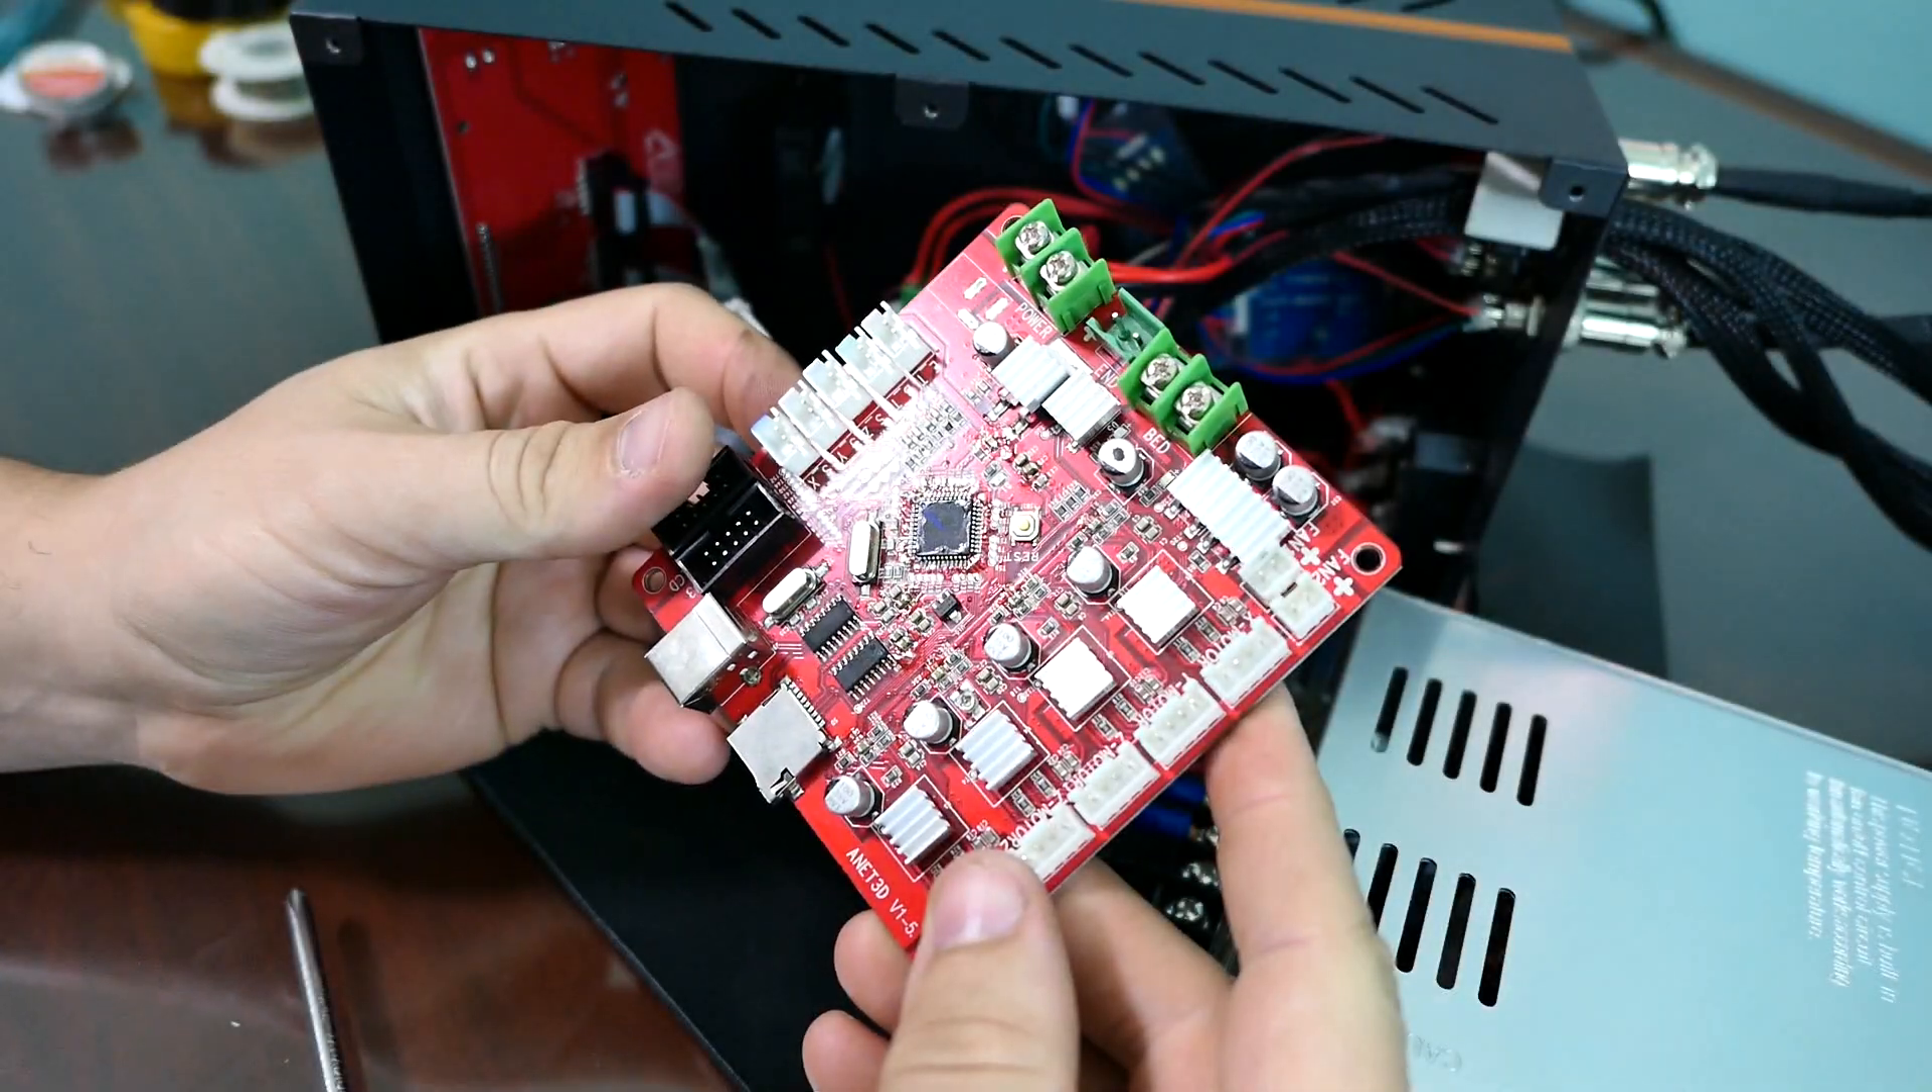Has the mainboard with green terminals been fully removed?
Yes.